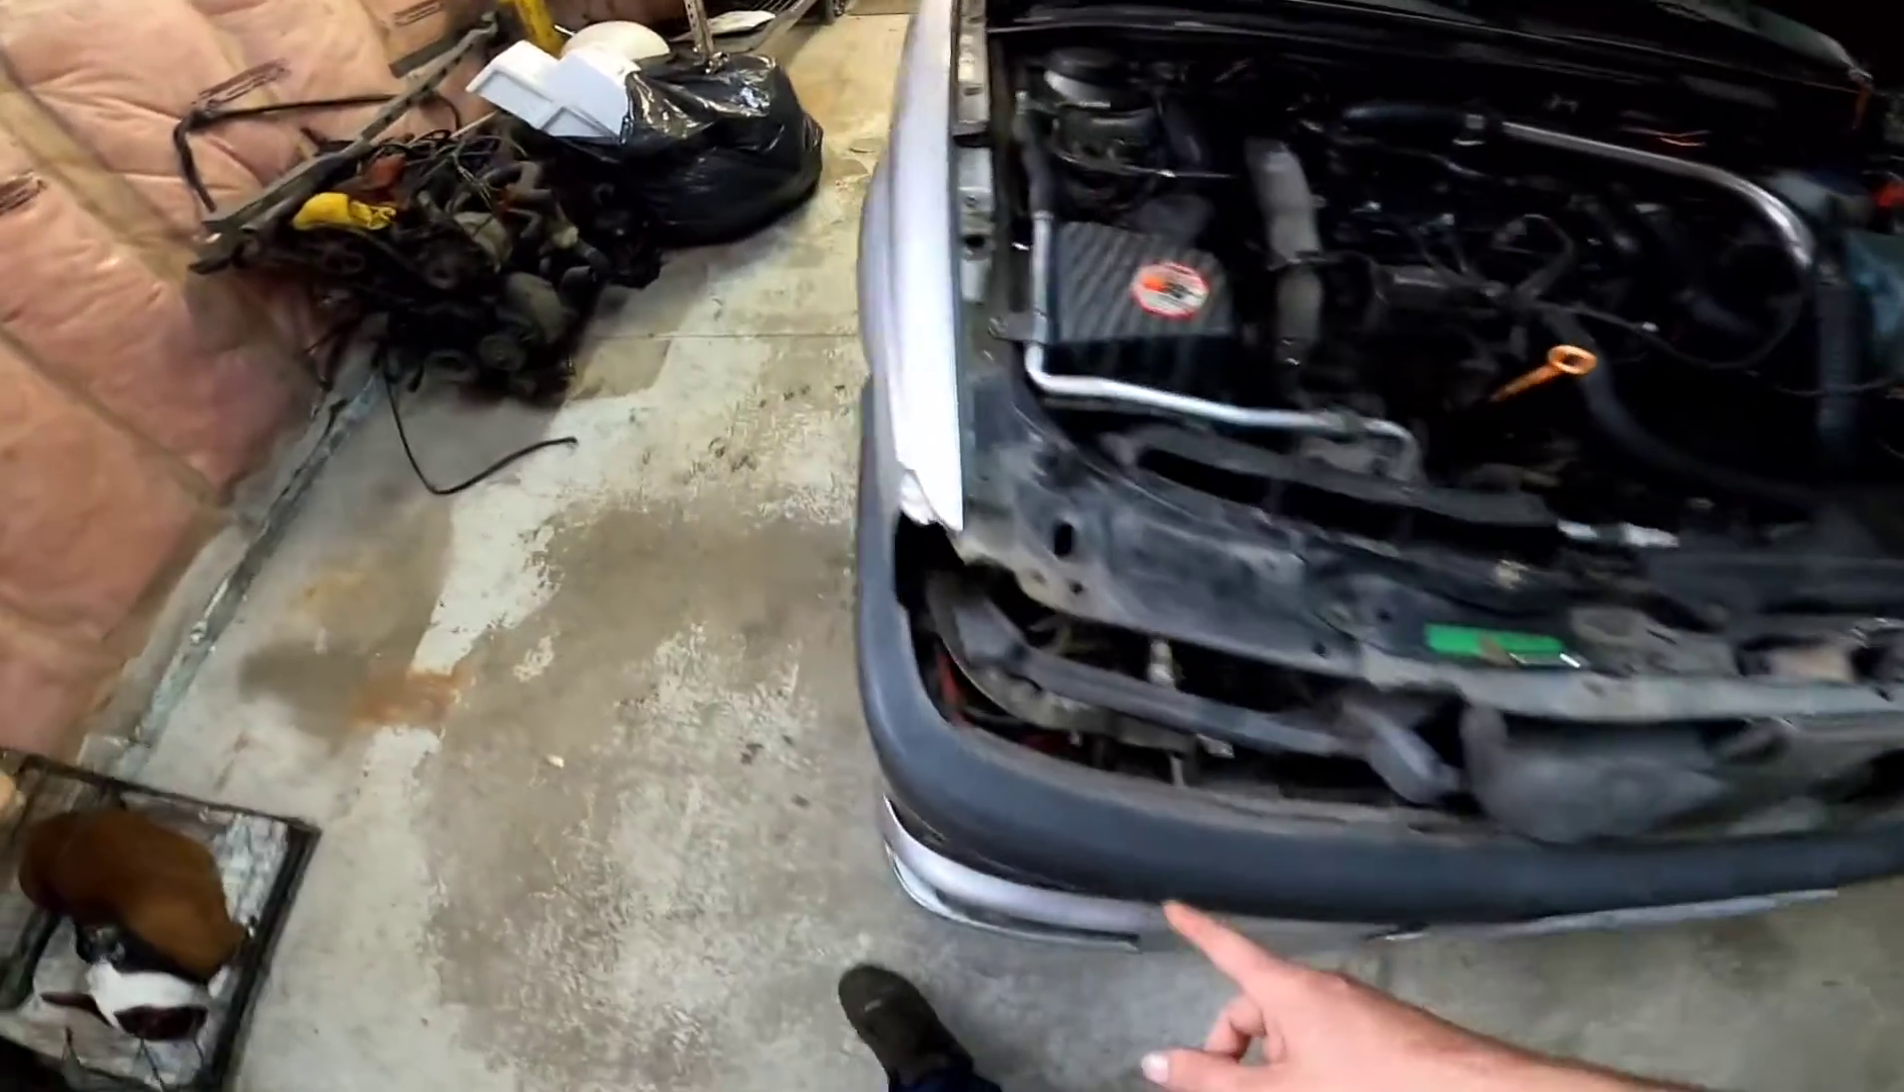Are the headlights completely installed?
No.